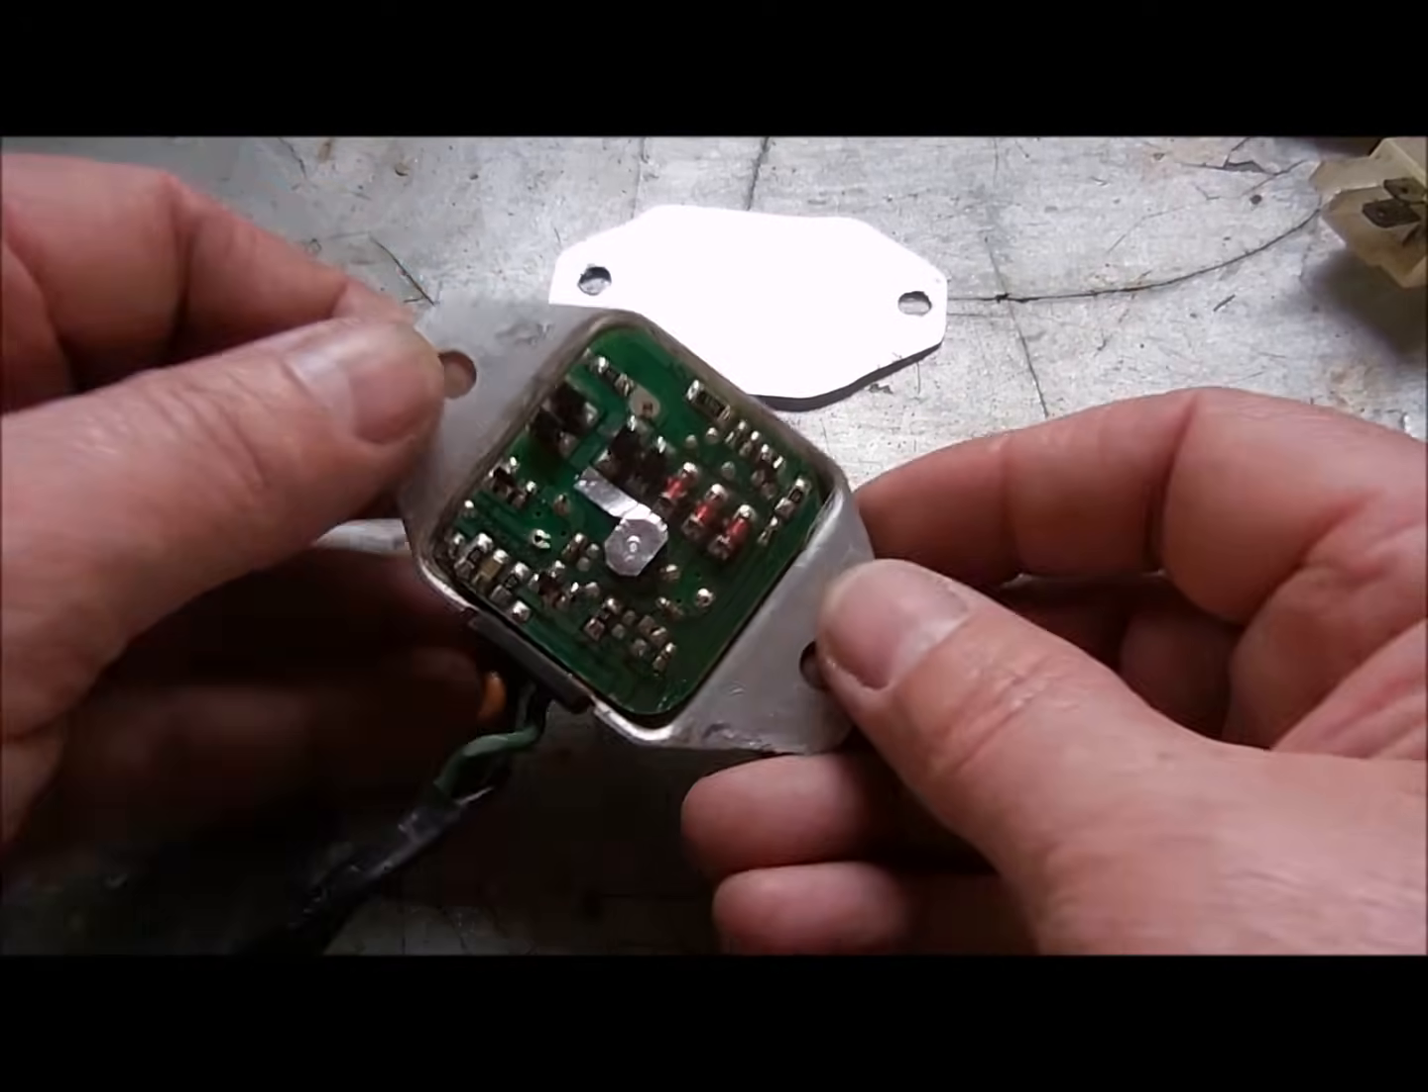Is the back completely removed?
Yes.